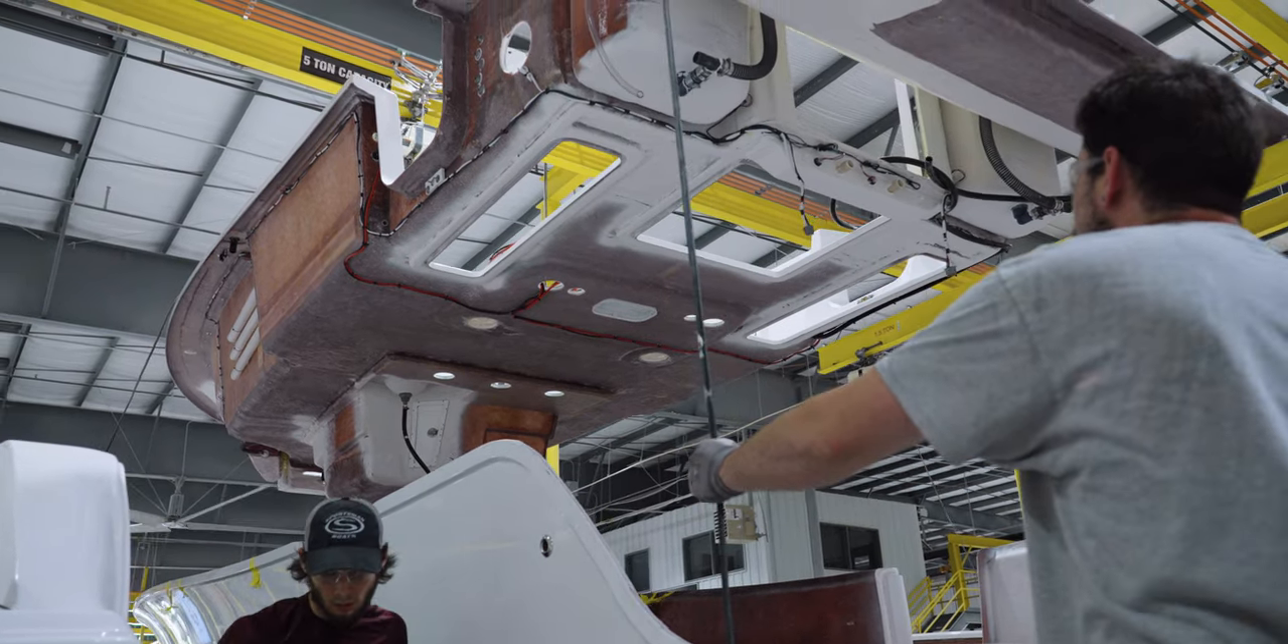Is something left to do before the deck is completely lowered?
Yes.